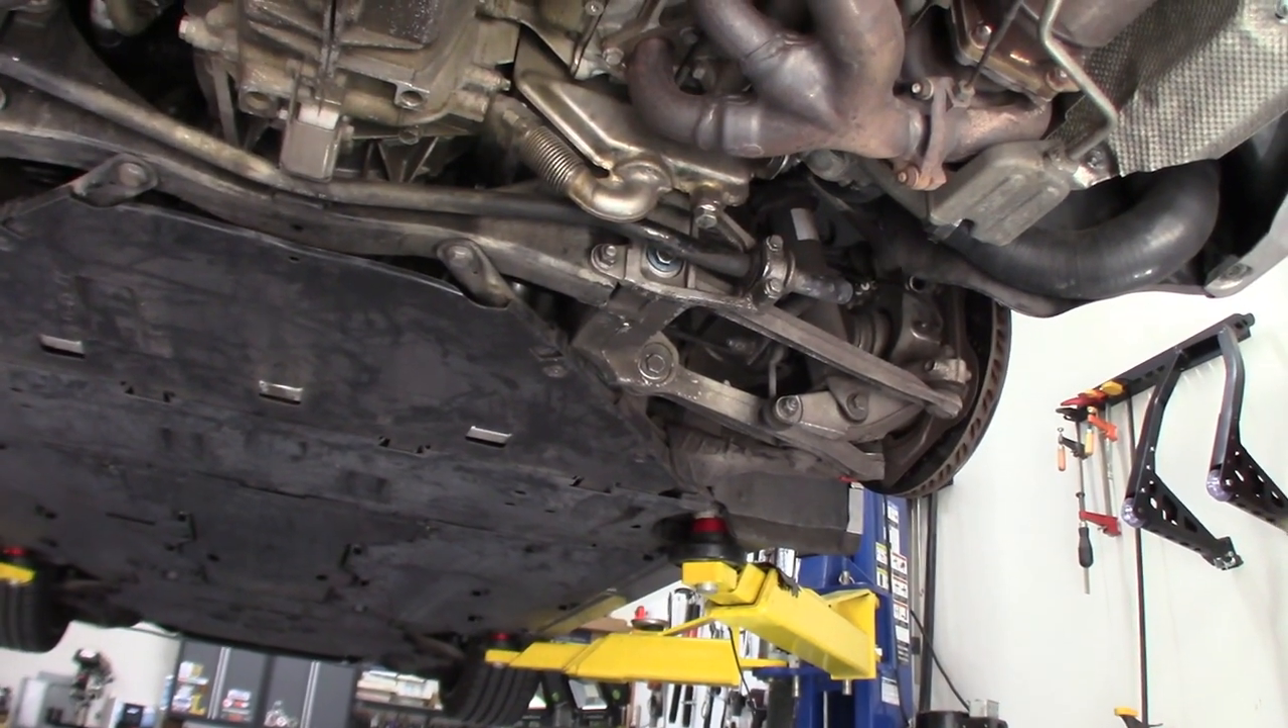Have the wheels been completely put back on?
No.